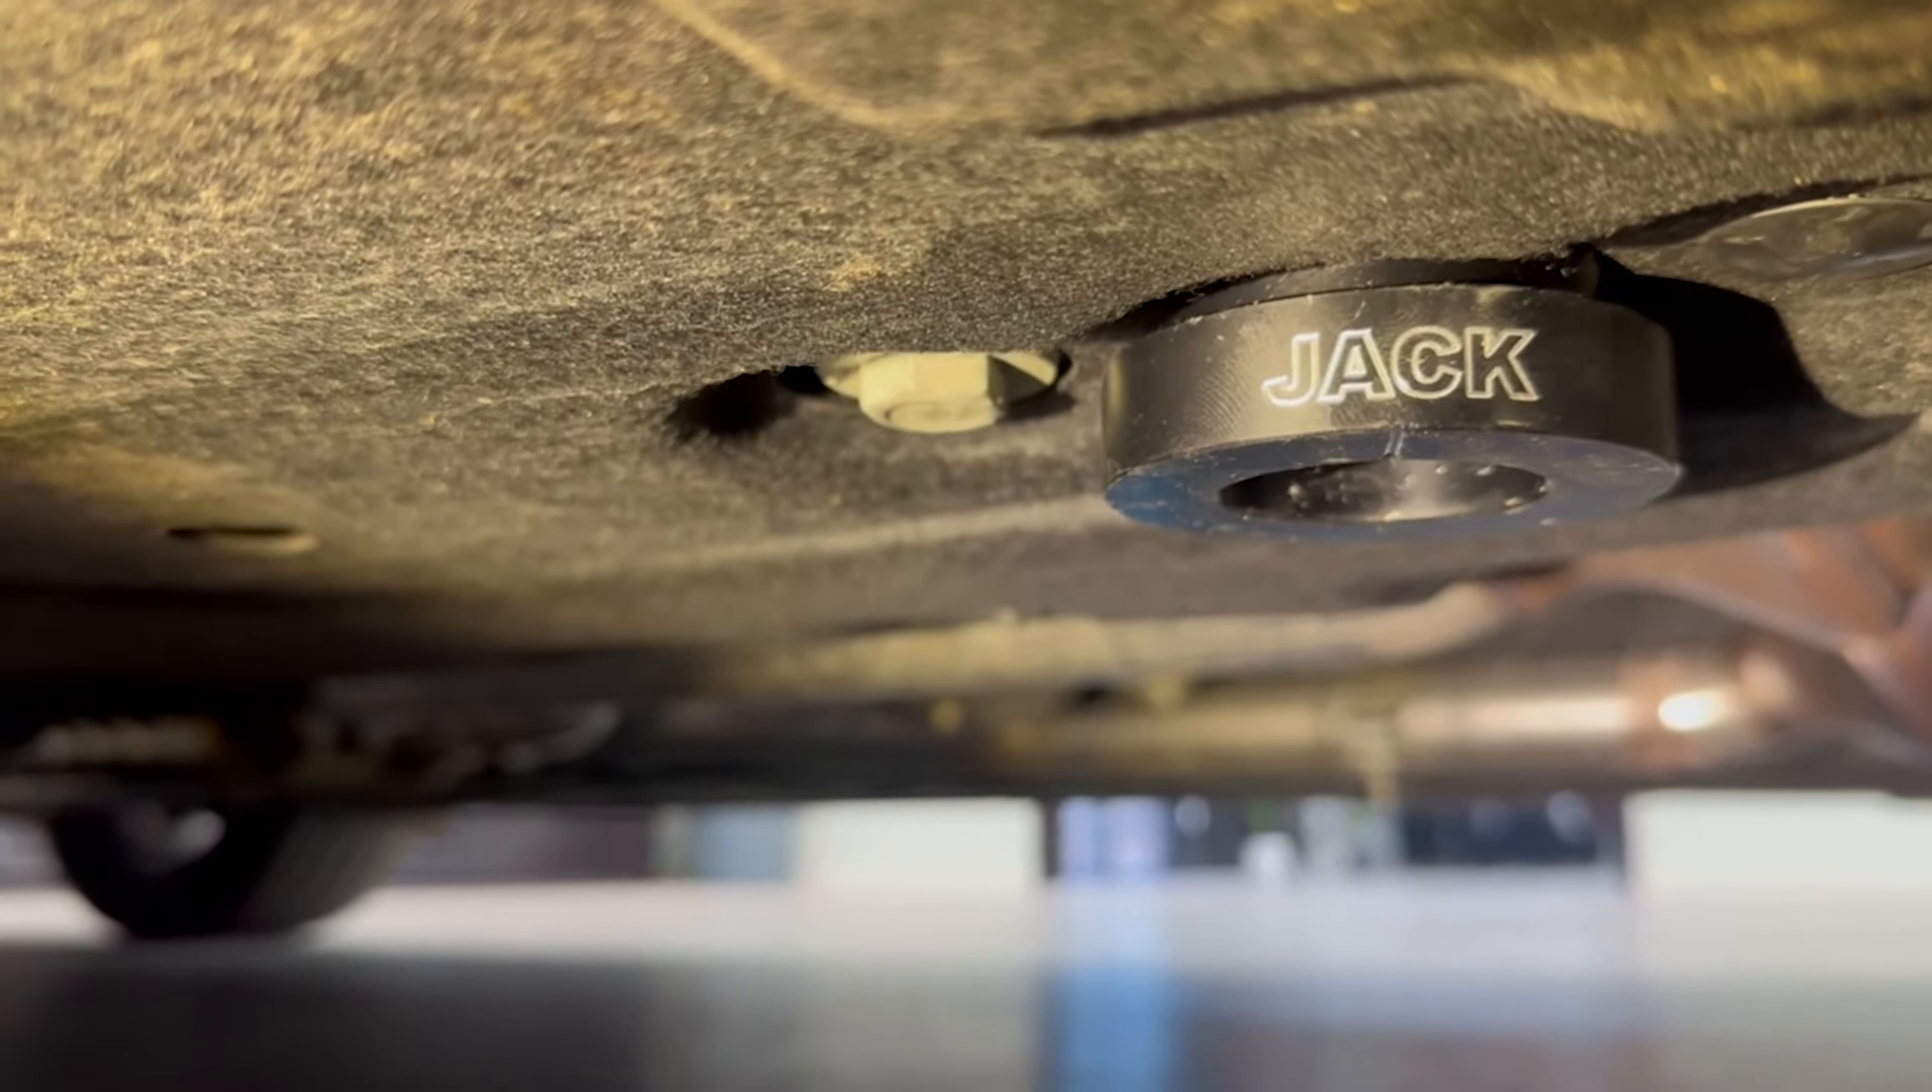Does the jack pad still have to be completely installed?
No.